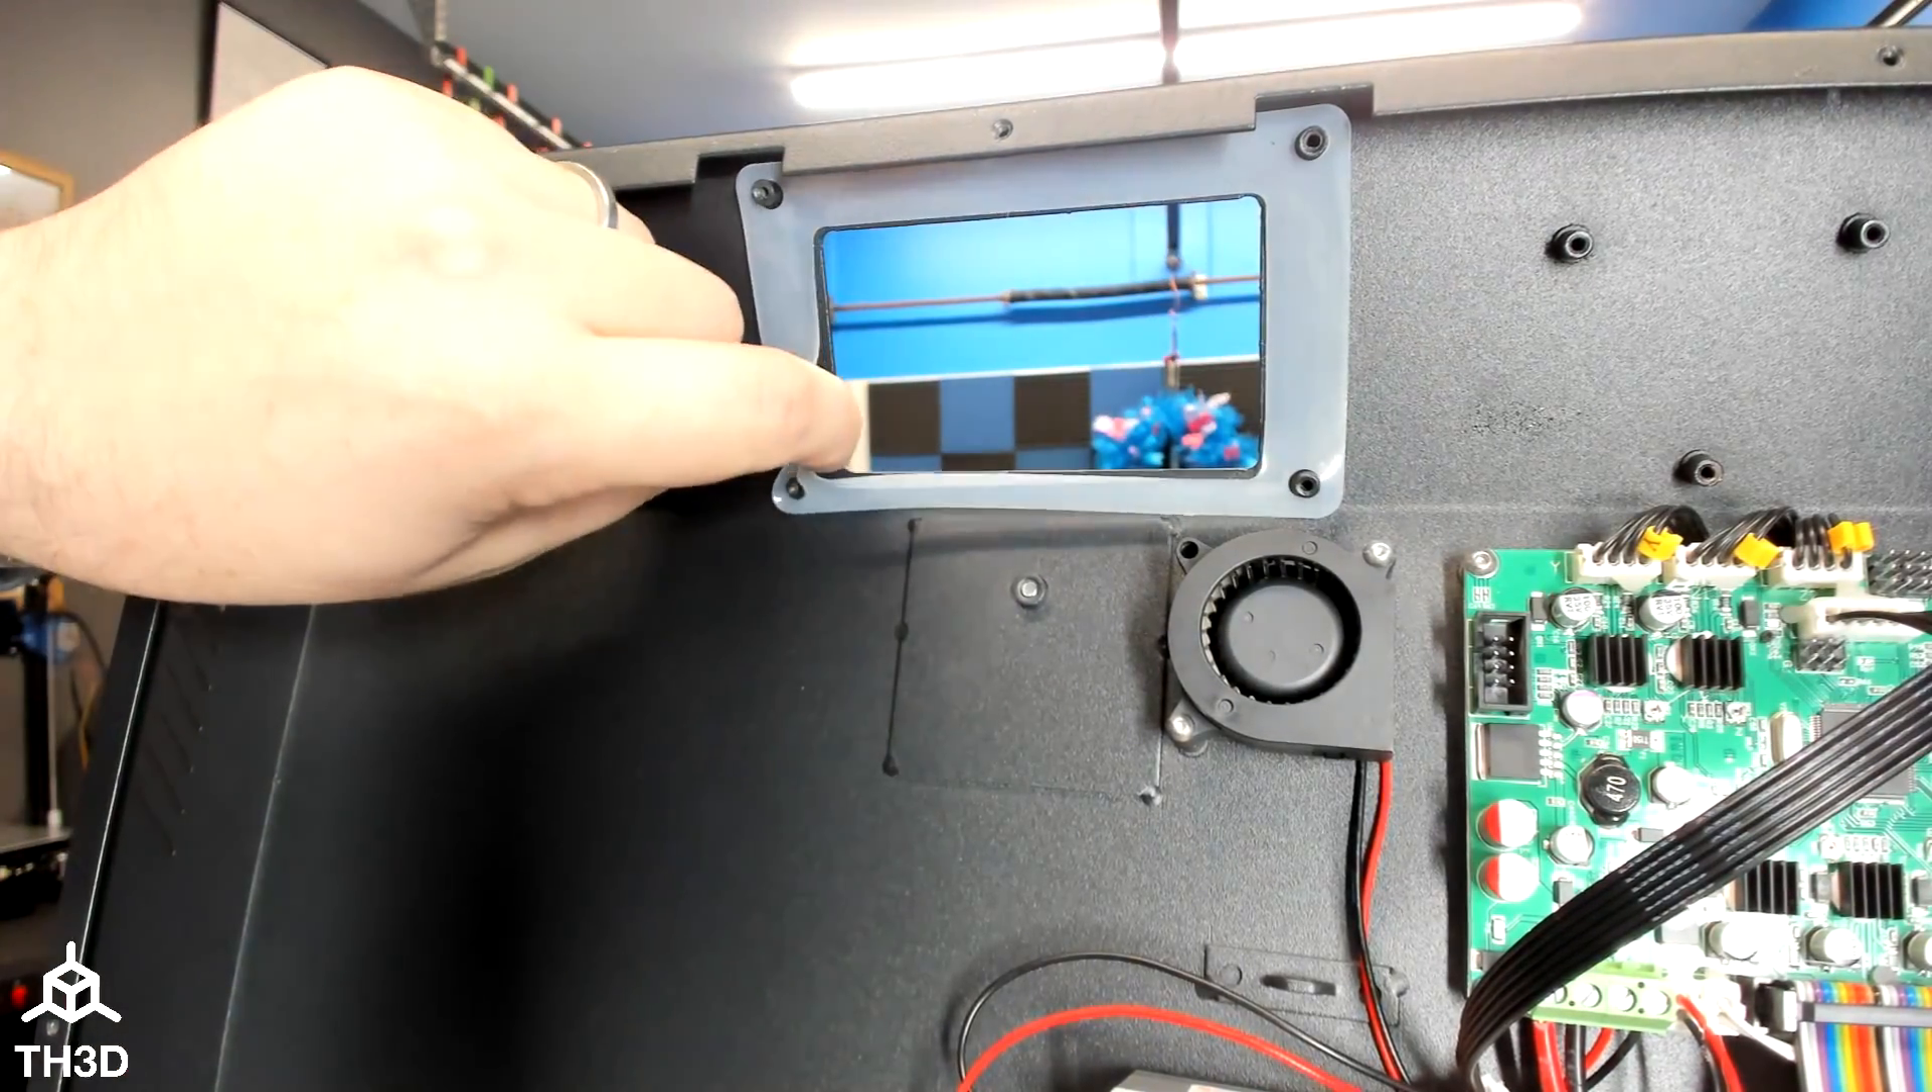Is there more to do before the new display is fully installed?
Yes.